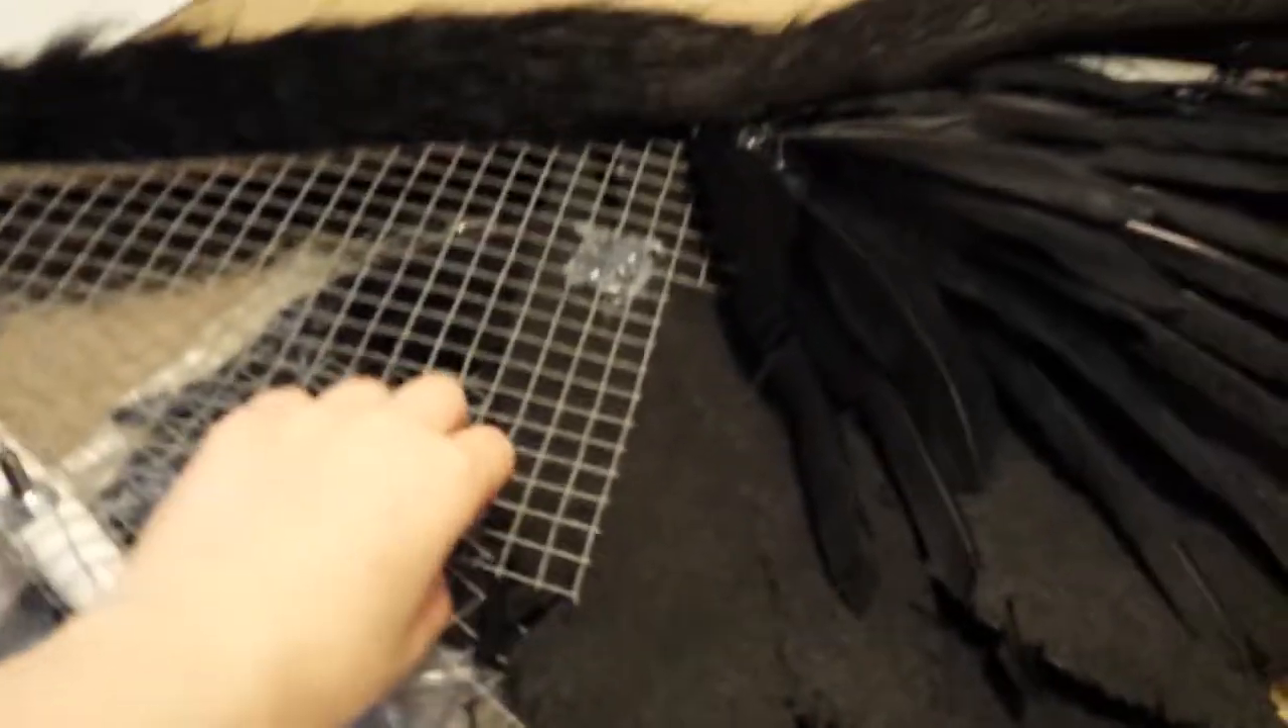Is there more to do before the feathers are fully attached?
Yes.